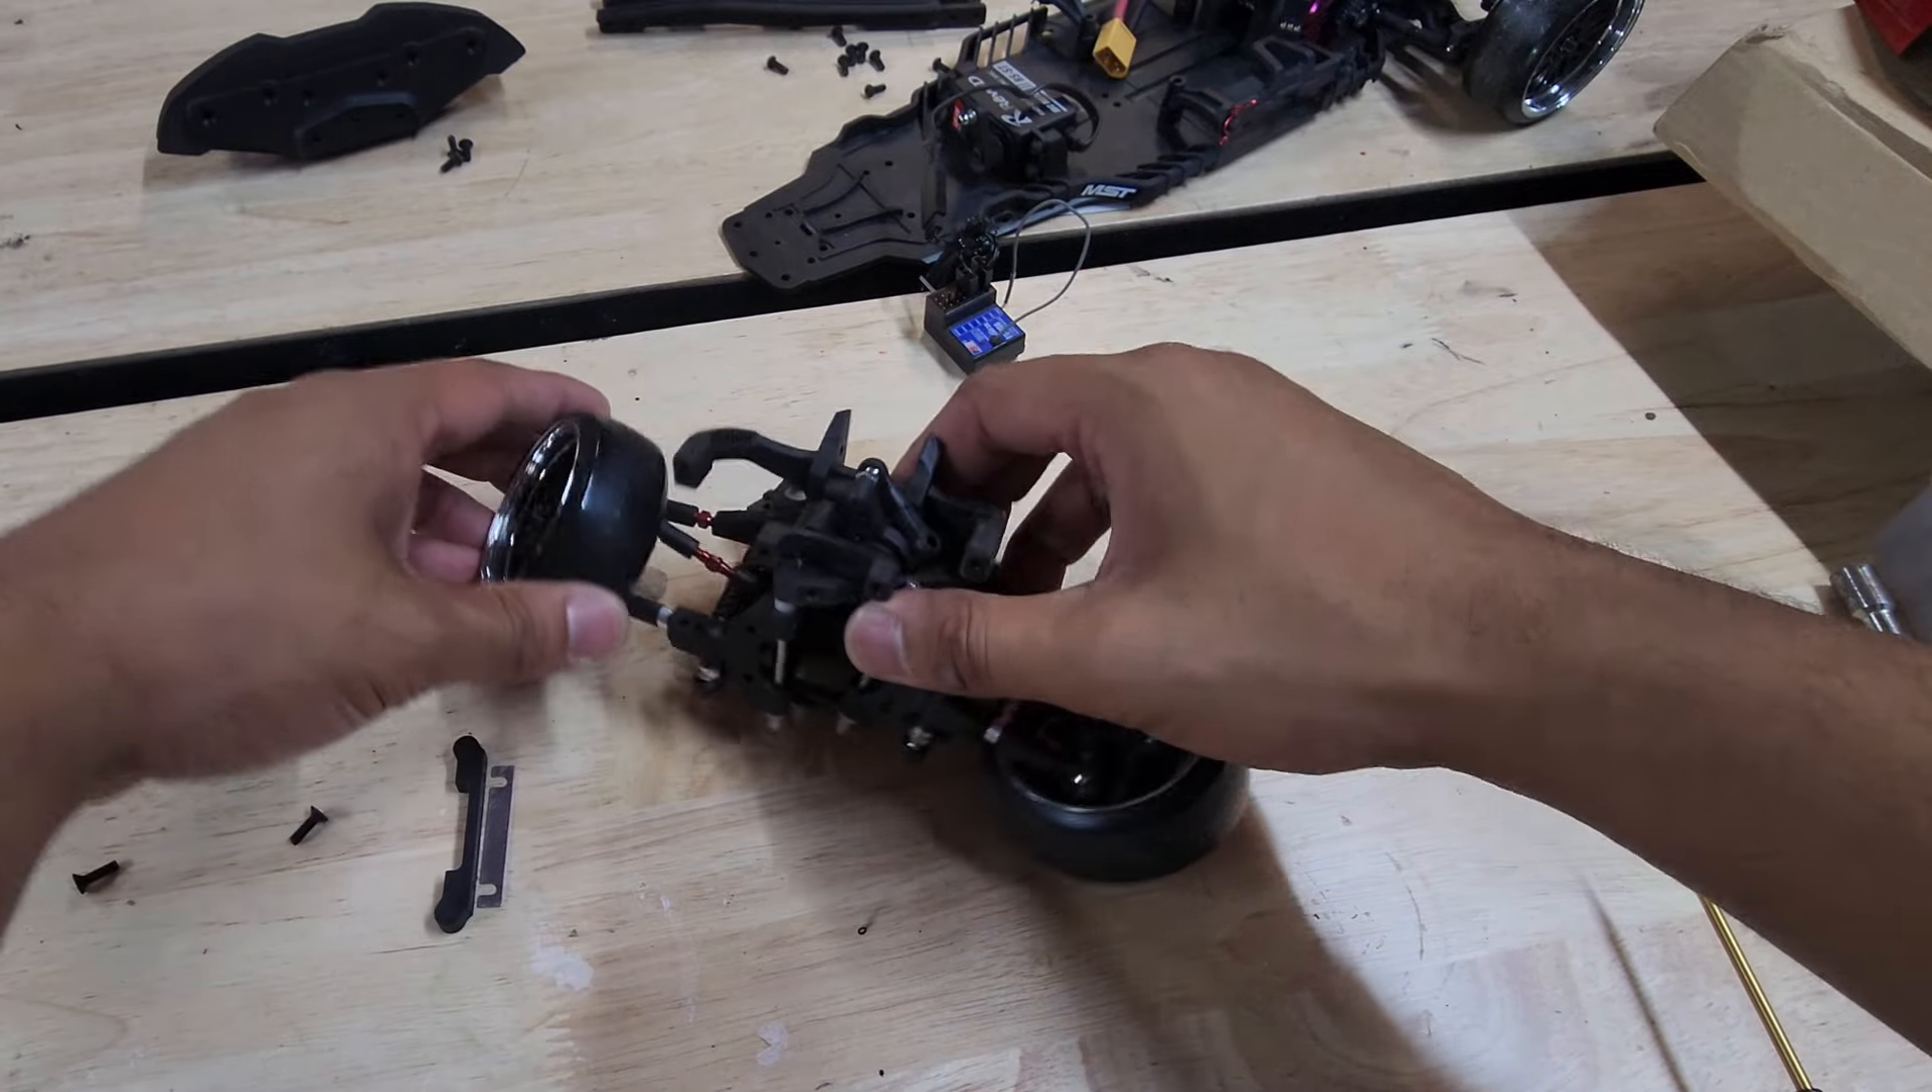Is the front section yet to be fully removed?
No.